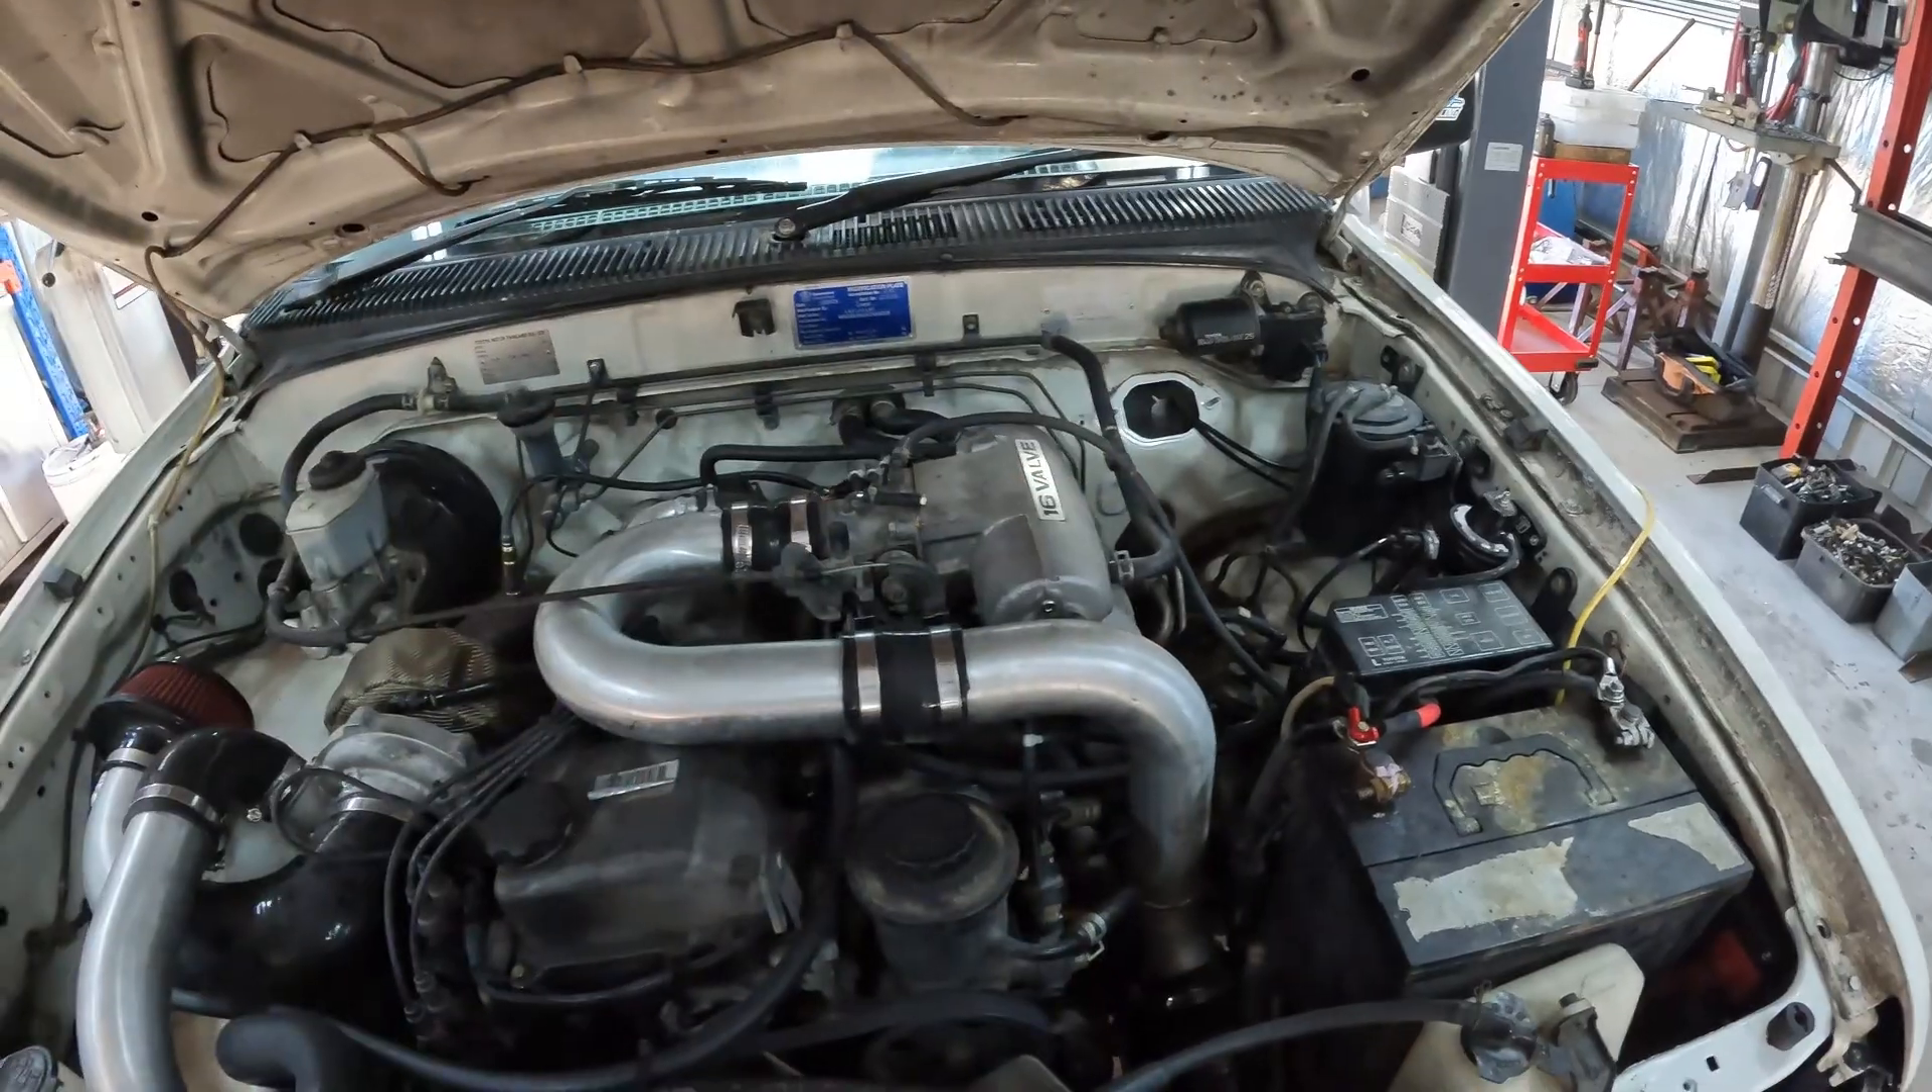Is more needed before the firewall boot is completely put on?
Yes.